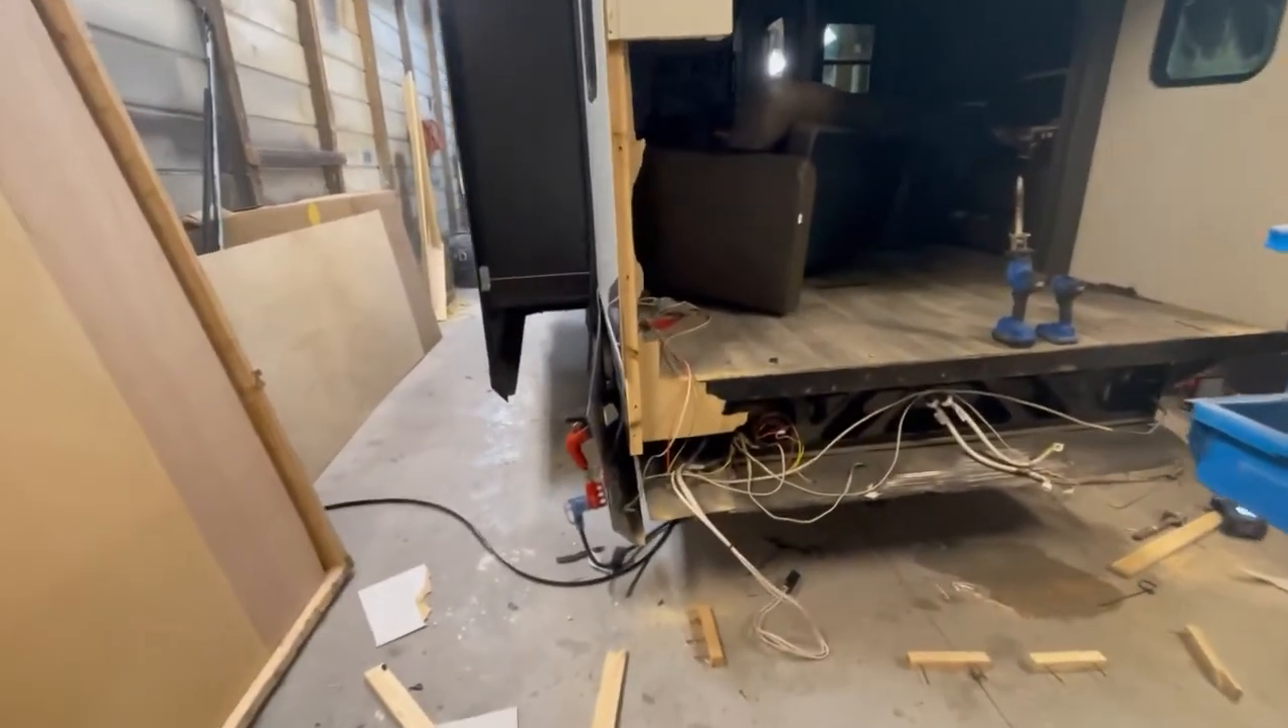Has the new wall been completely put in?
No.